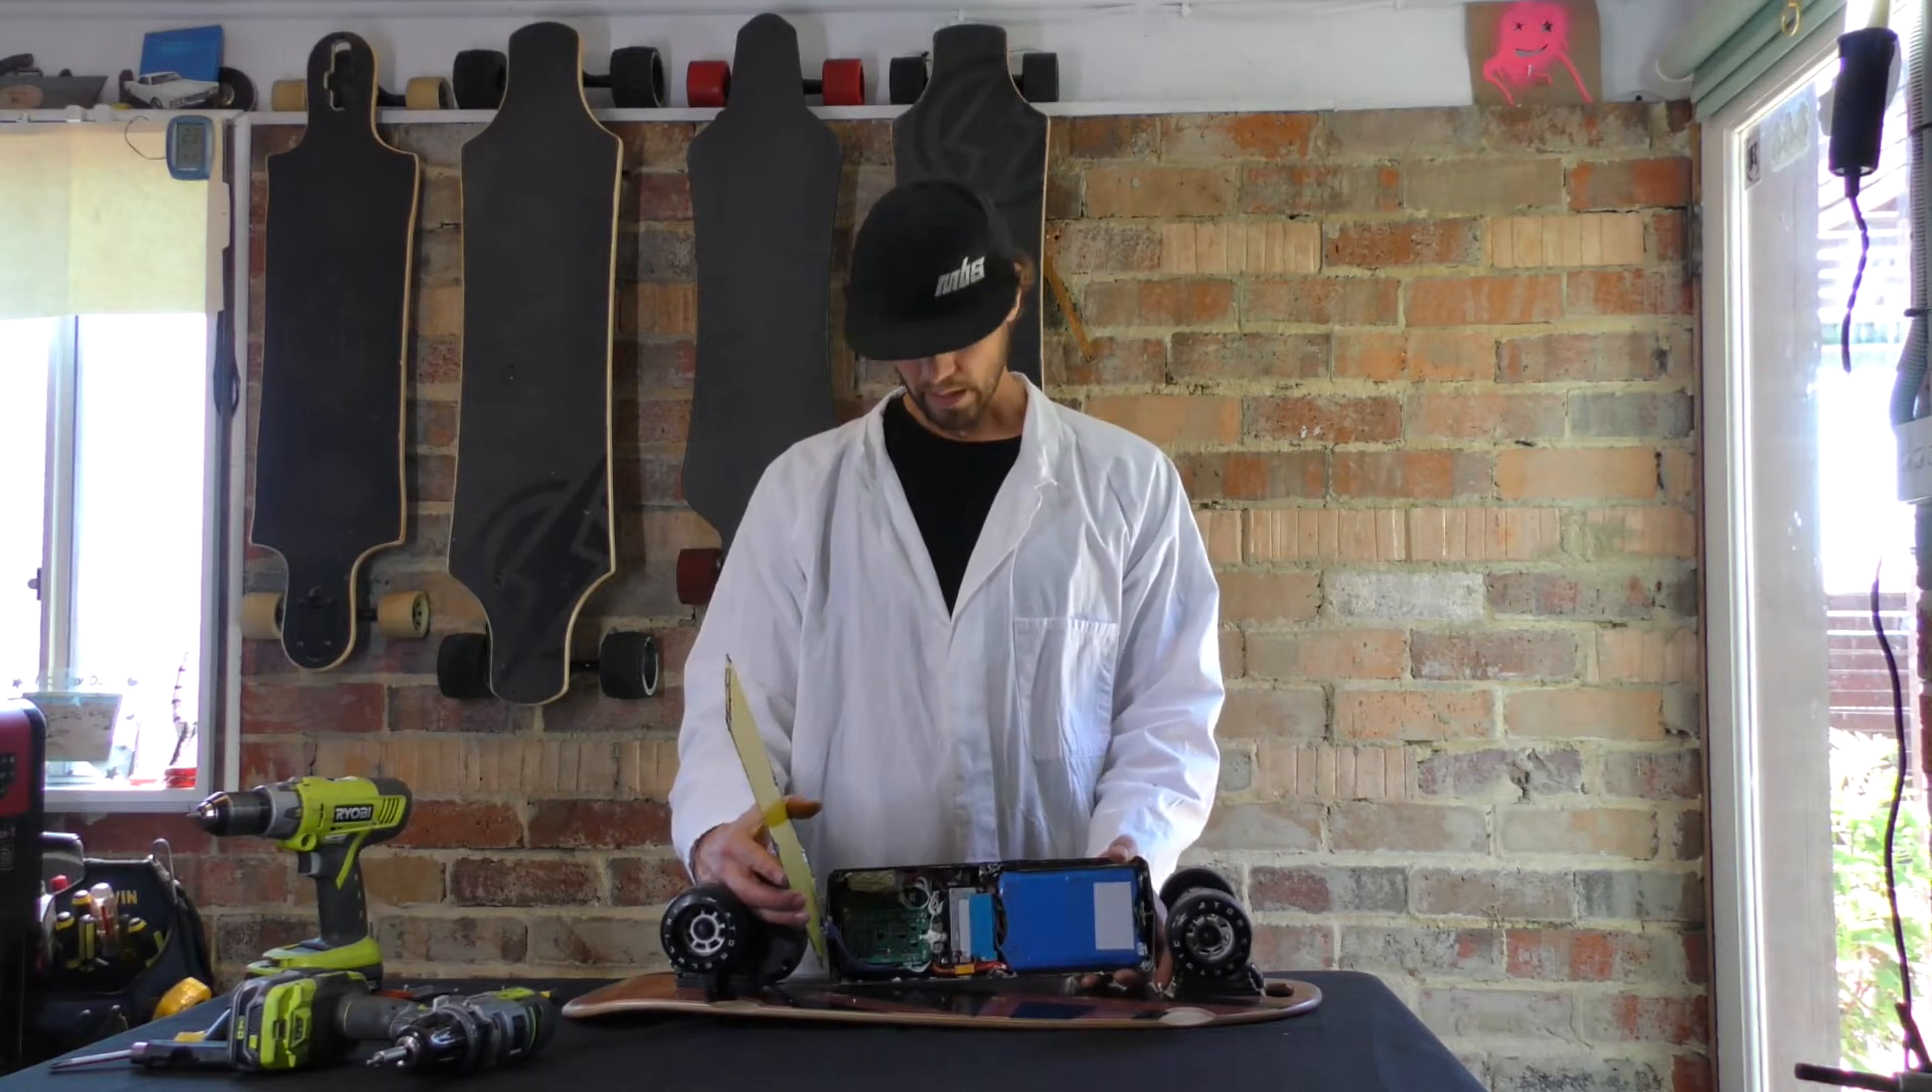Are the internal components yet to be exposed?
No.